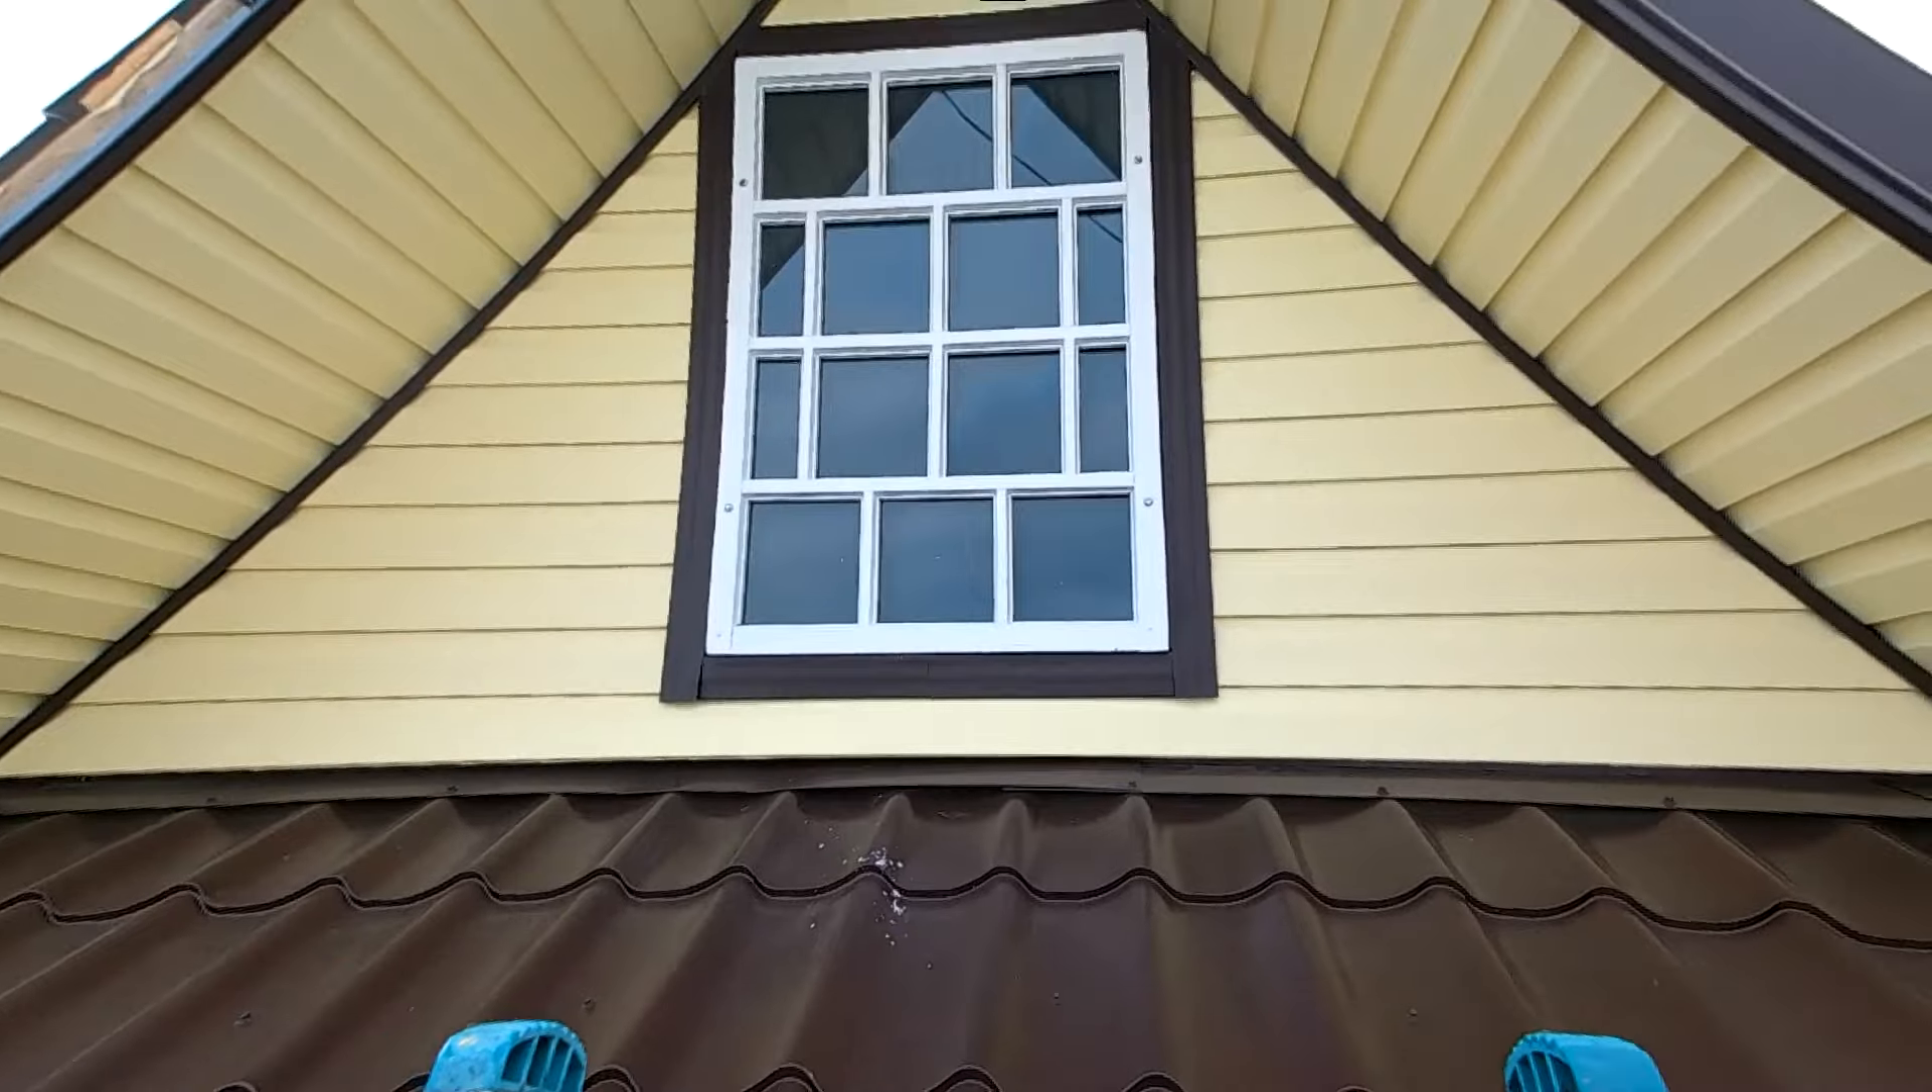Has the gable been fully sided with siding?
Yes.